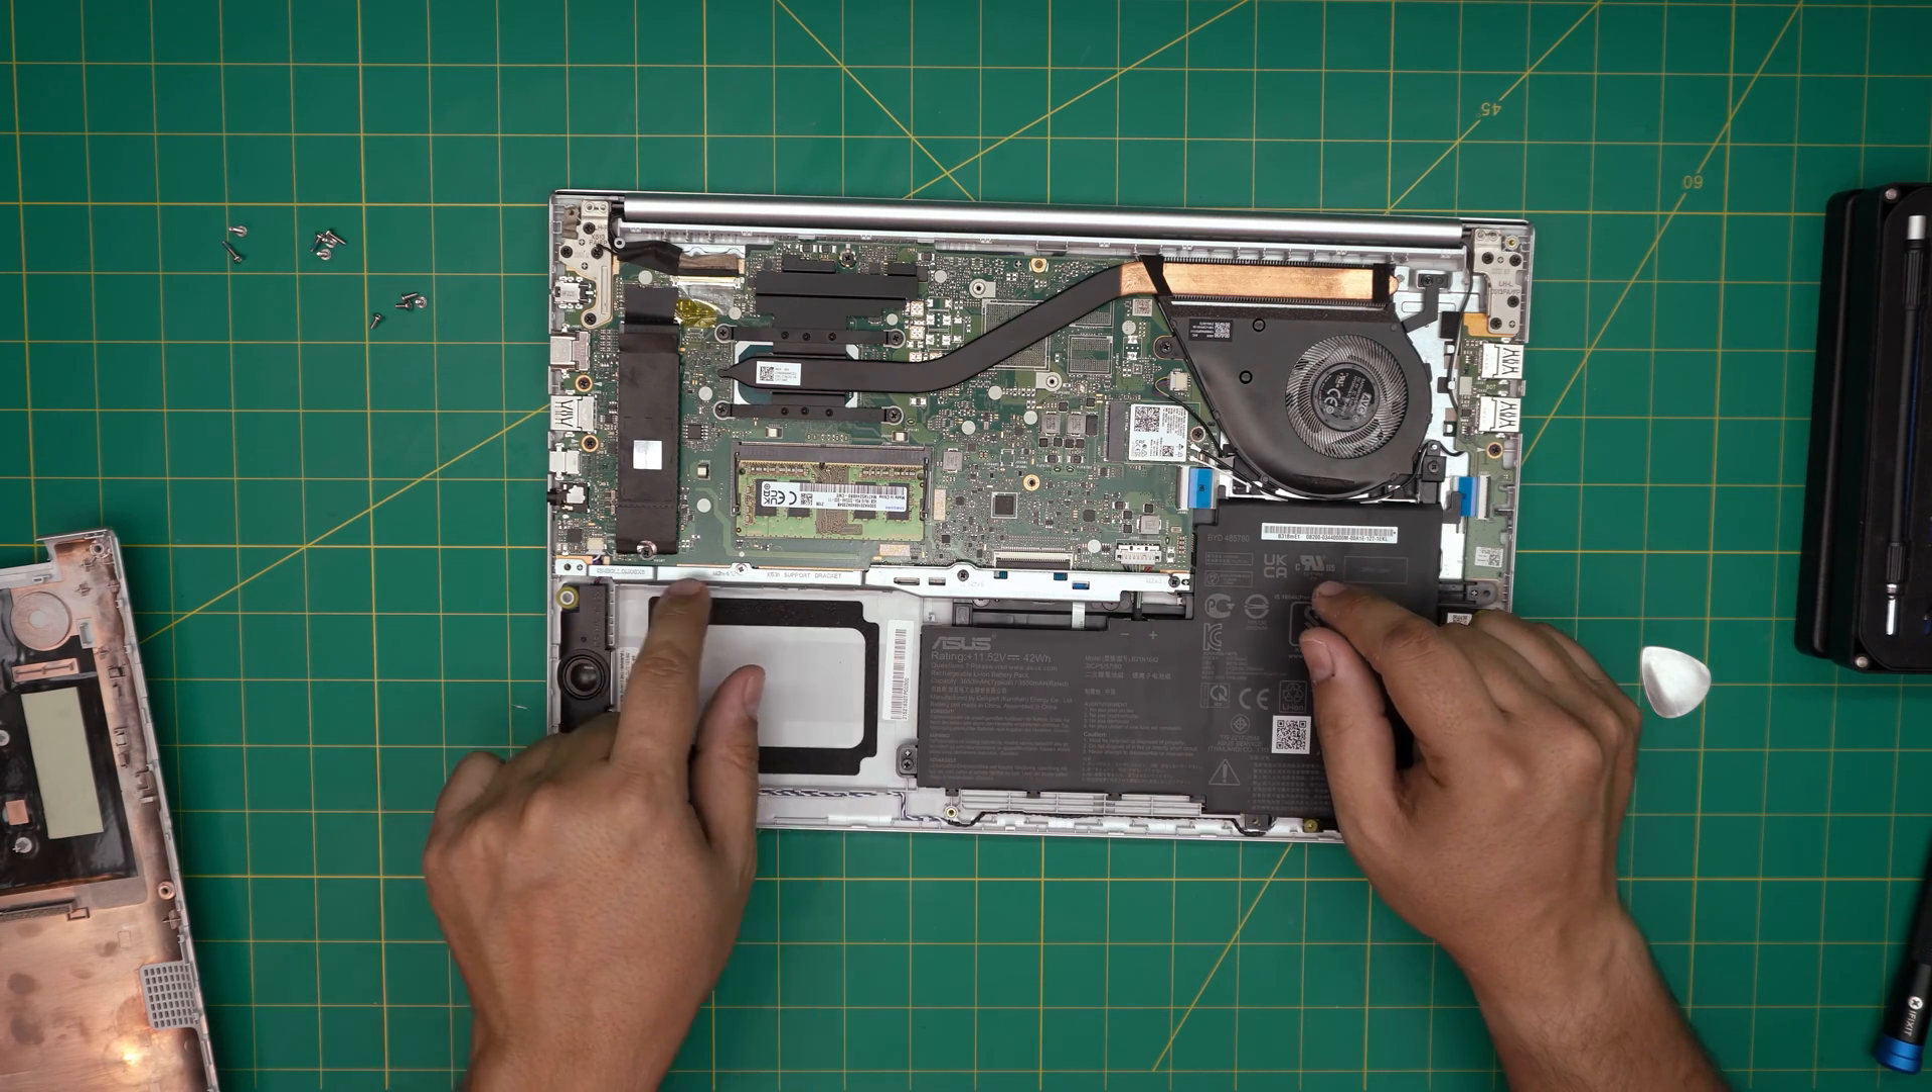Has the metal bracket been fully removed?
No.